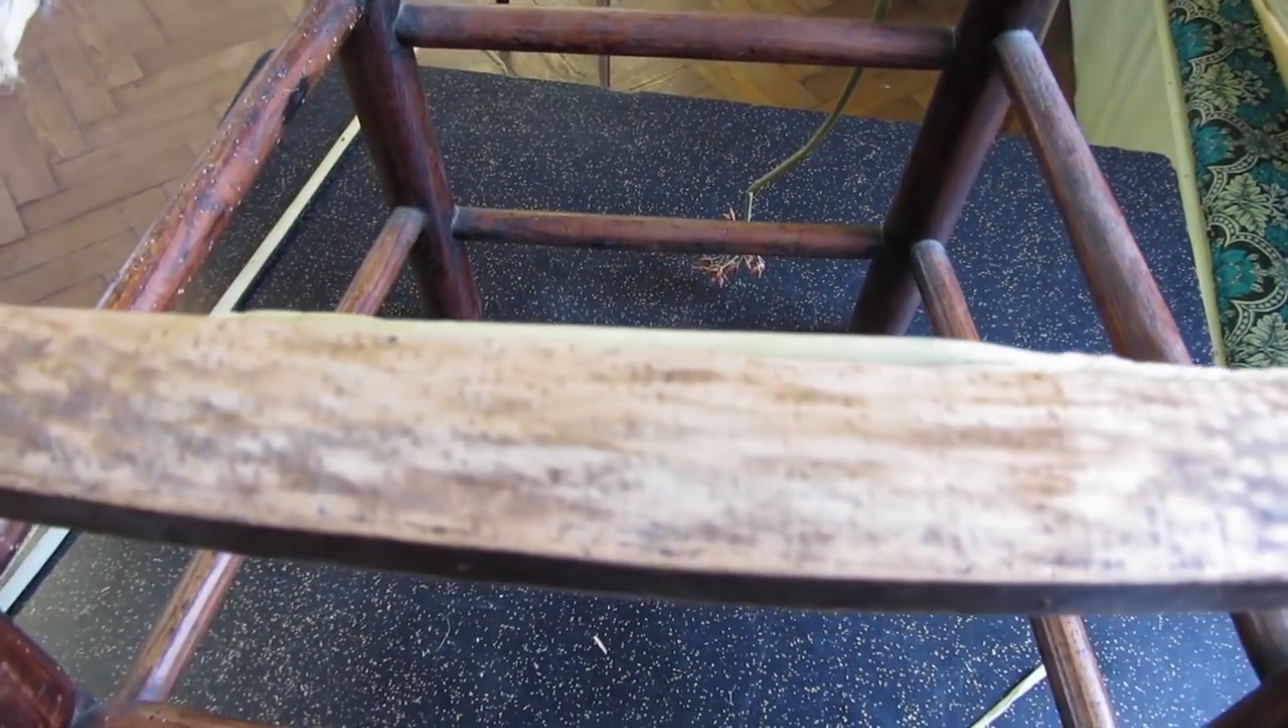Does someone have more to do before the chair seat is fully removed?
No.